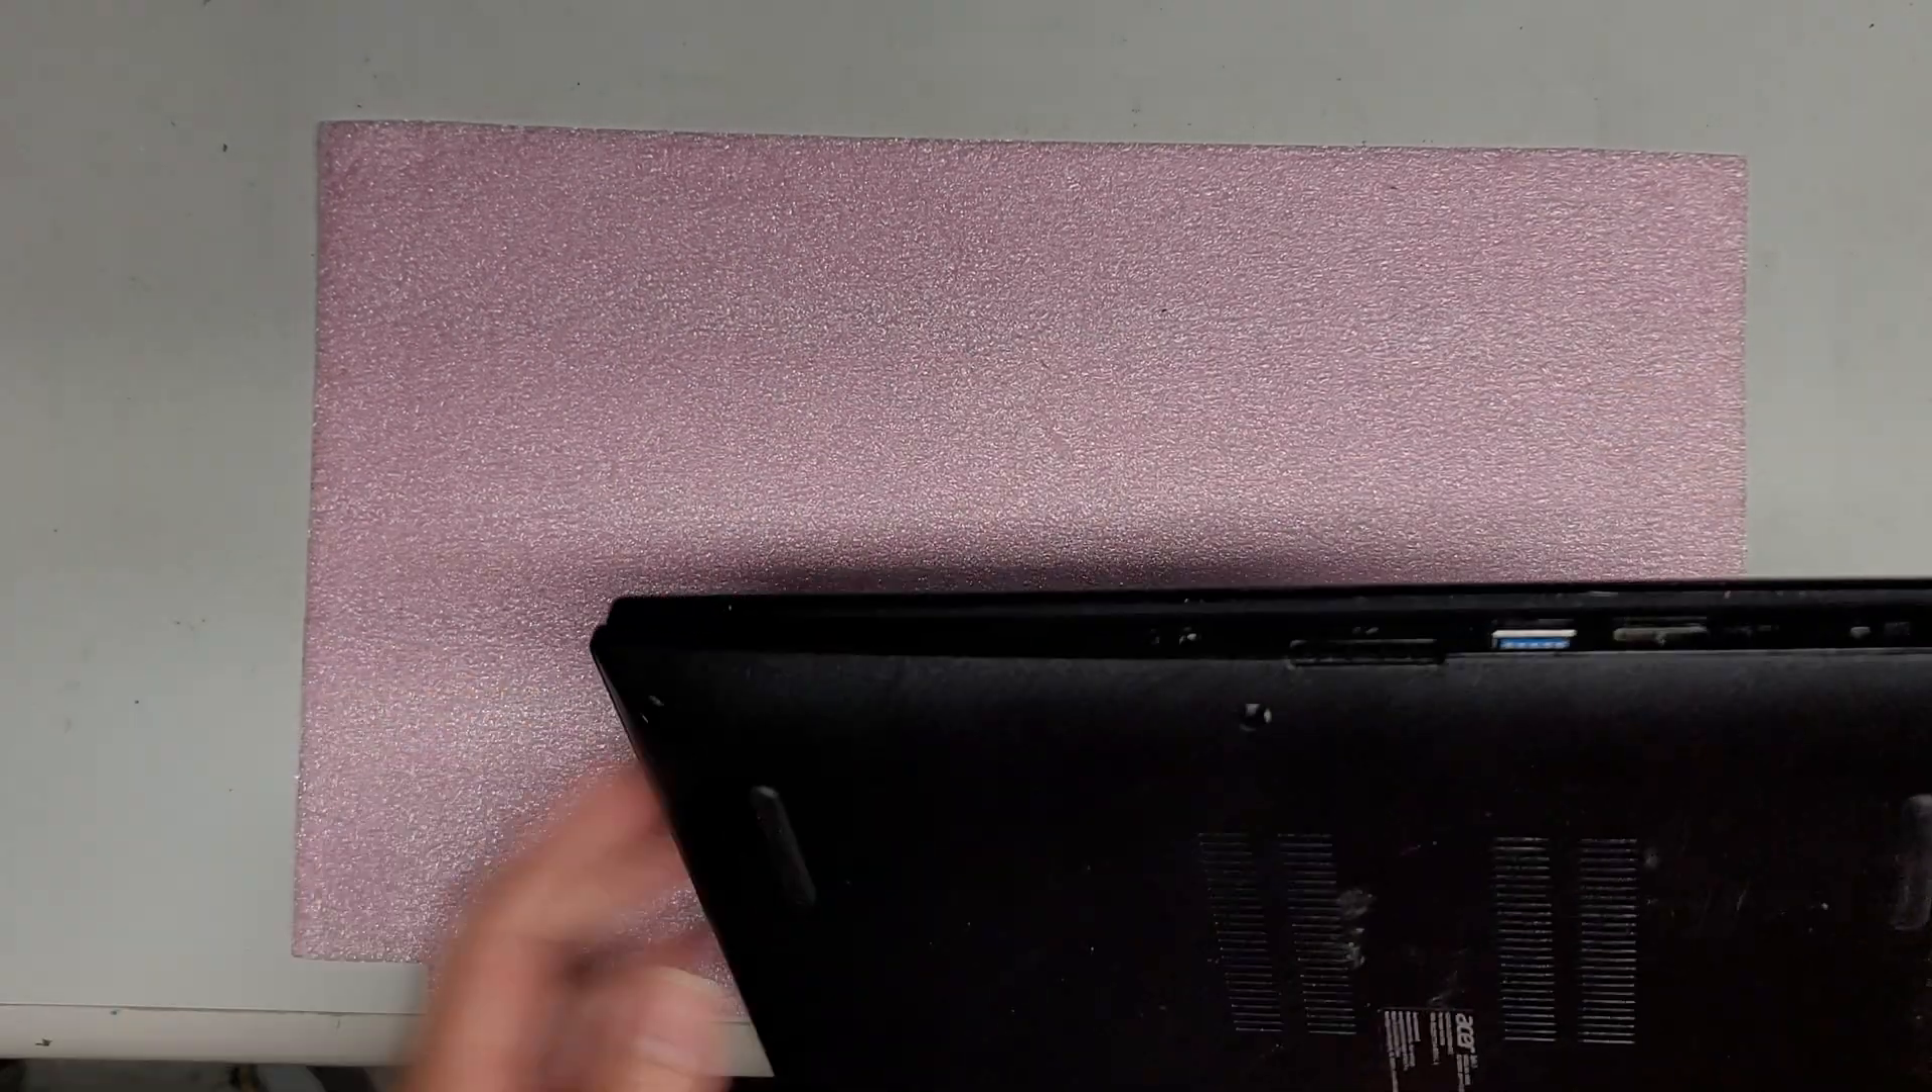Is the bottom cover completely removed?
No.